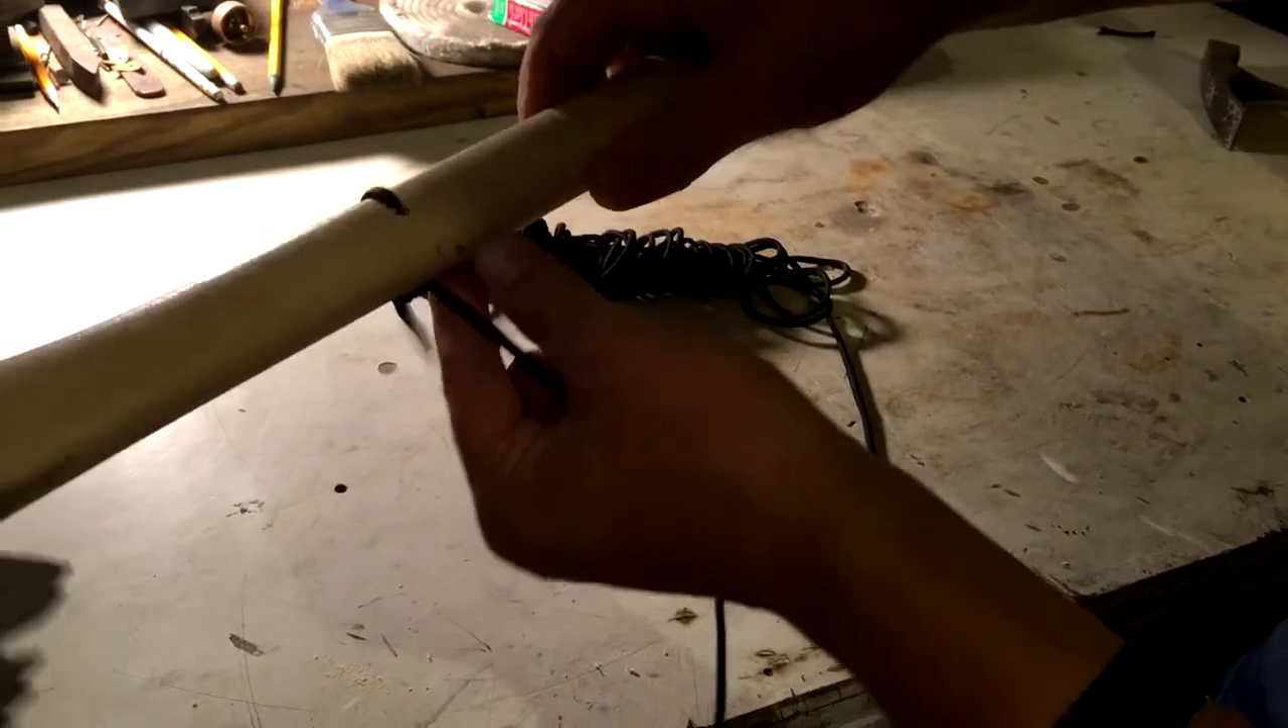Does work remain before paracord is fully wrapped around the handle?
Yes.